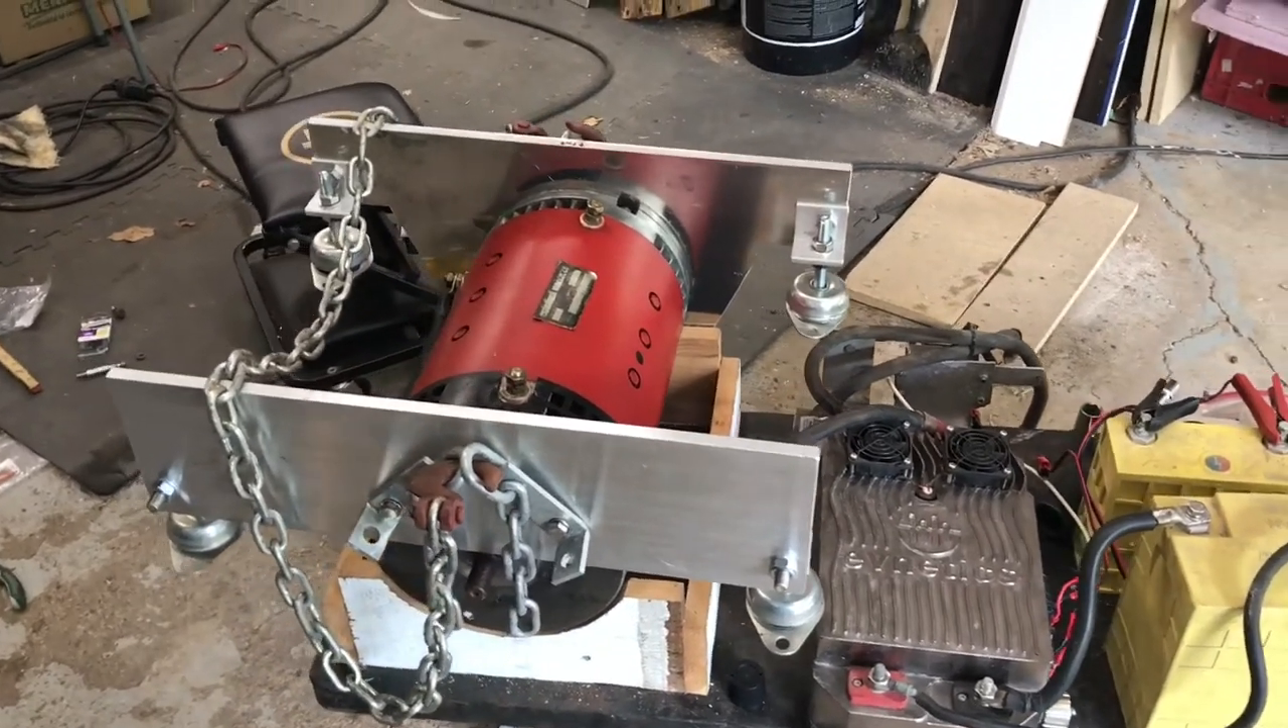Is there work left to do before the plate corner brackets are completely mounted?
No.